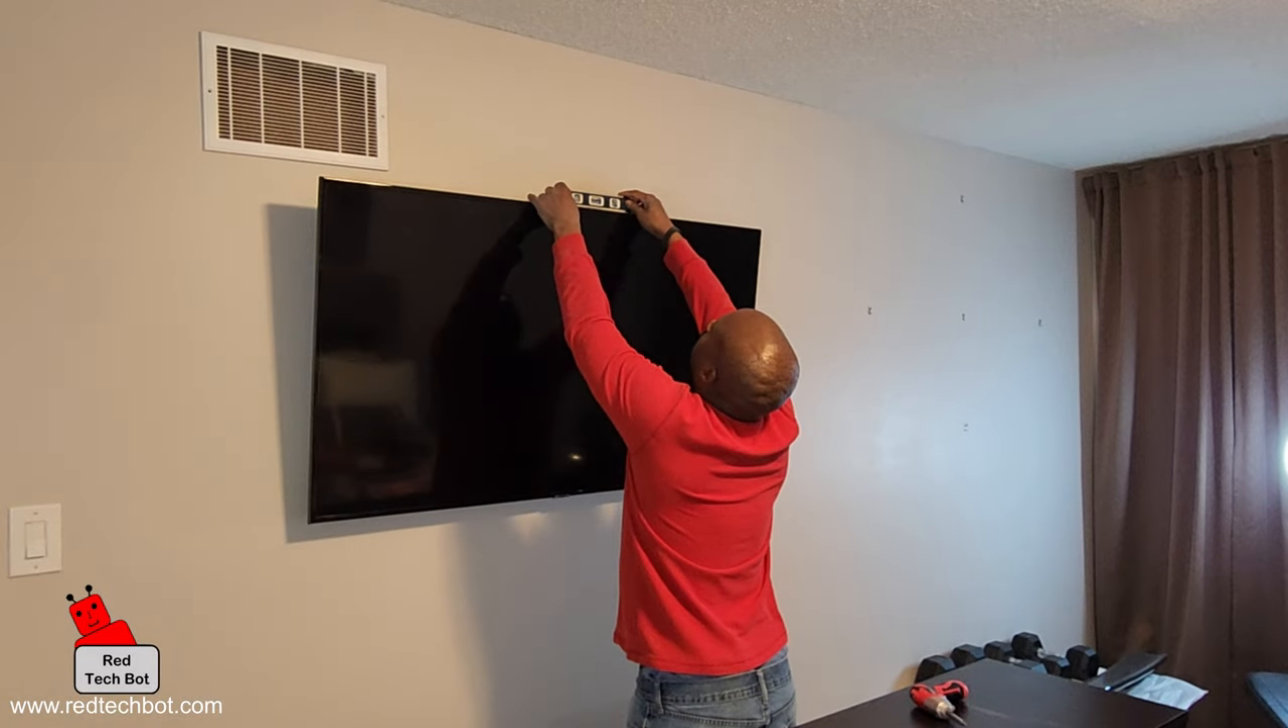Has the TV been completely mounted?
Yes.